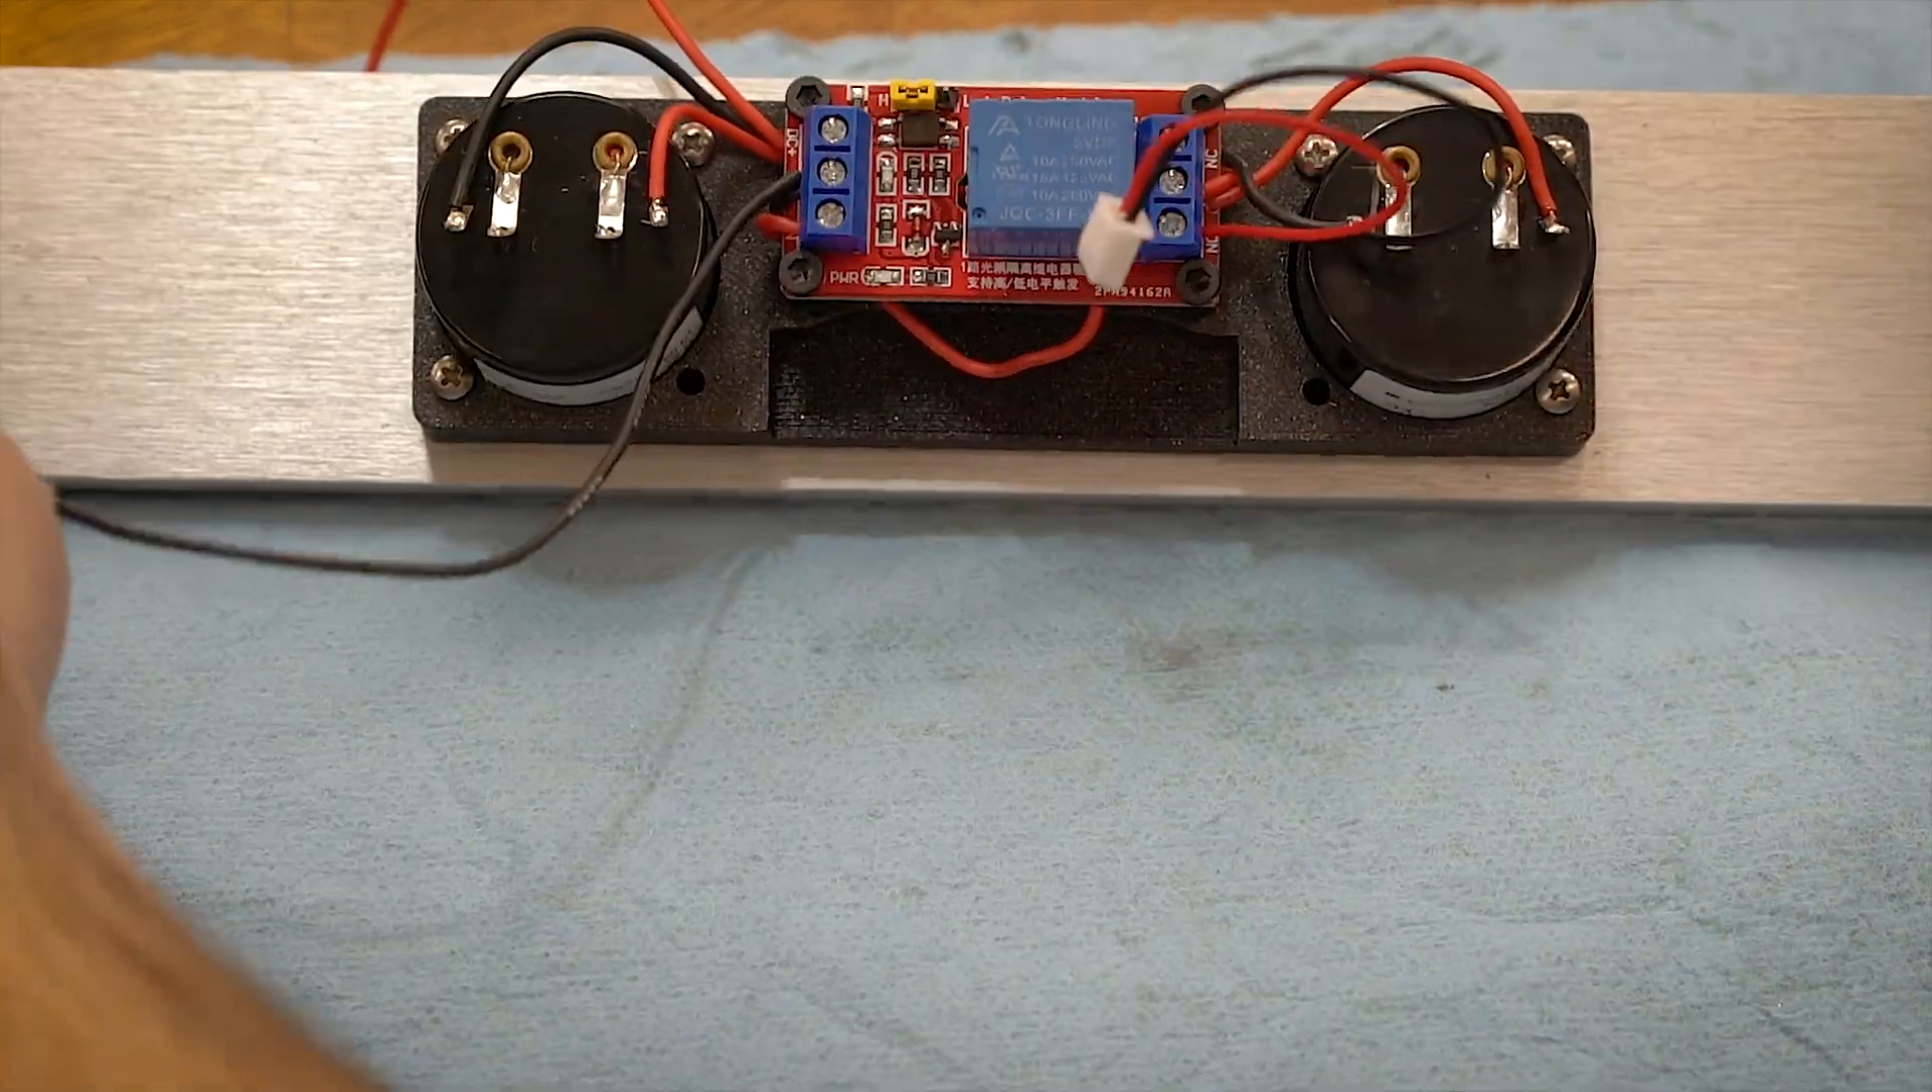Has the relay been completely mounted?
Yes.